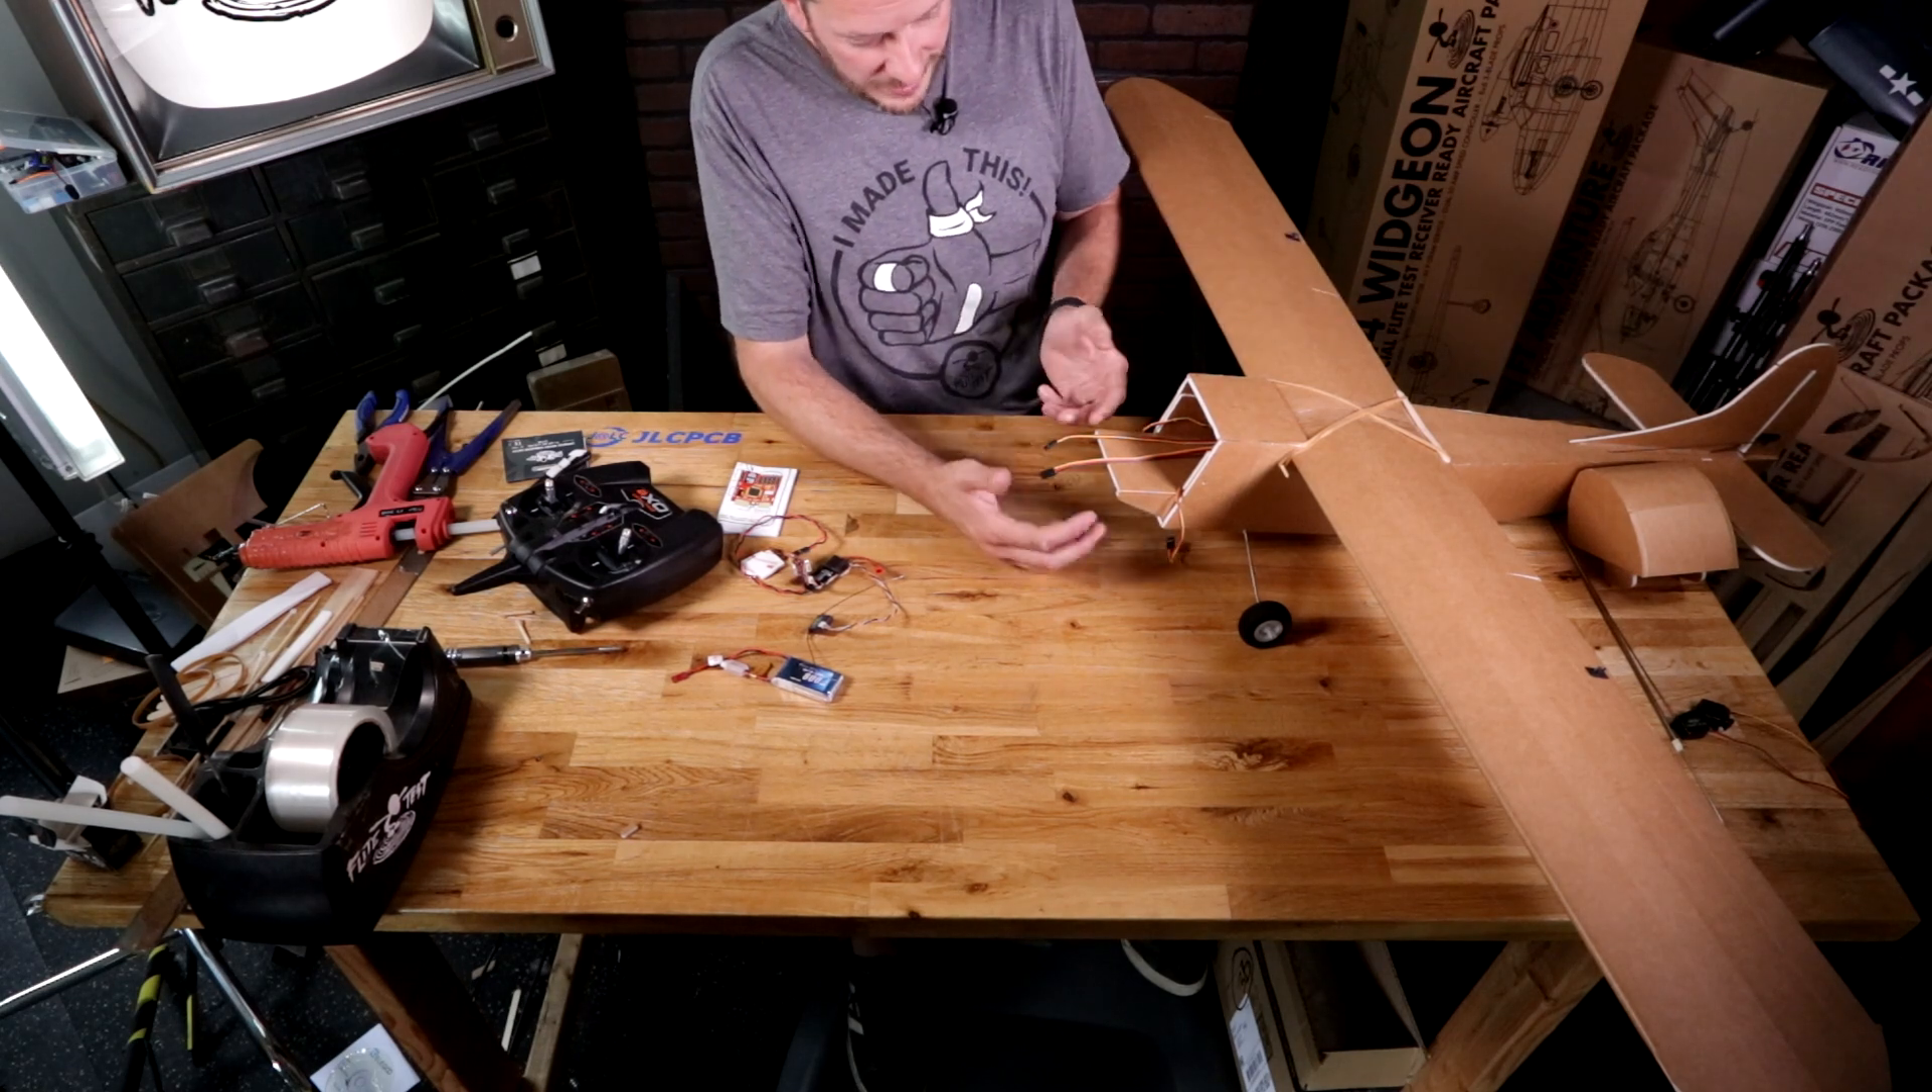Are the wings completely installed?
Yes.